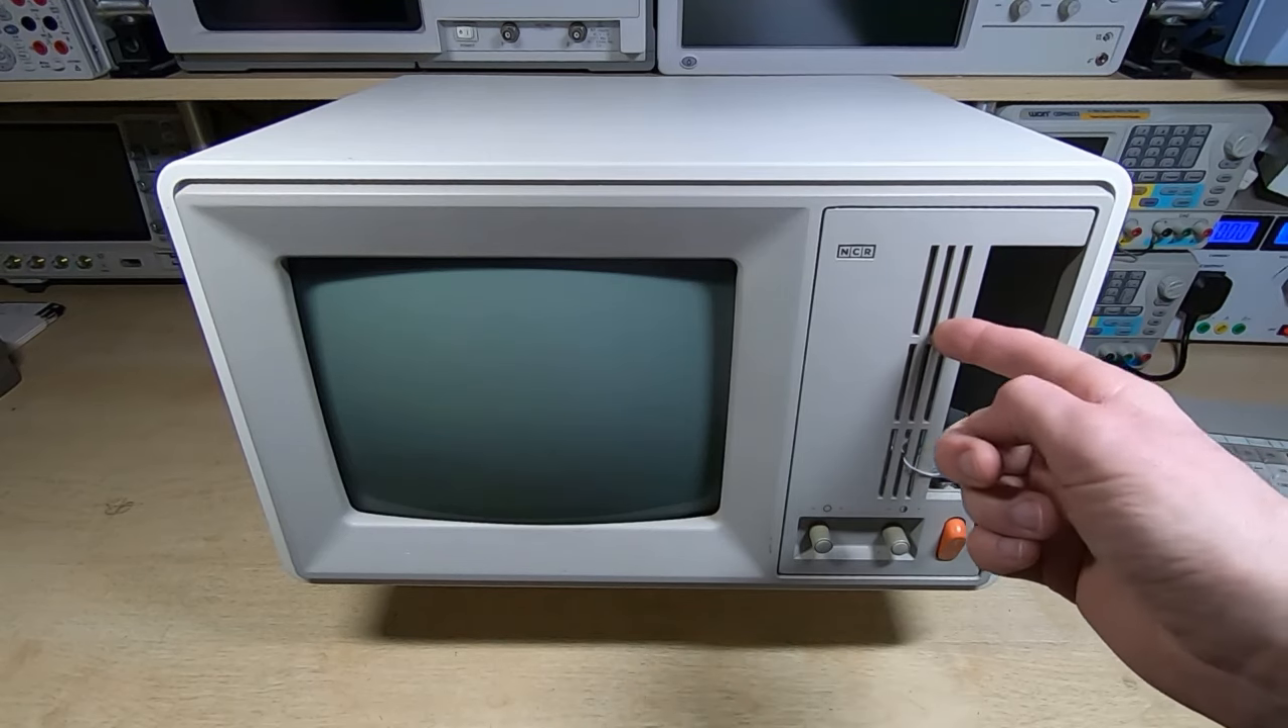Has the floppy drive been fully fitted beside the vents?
No.